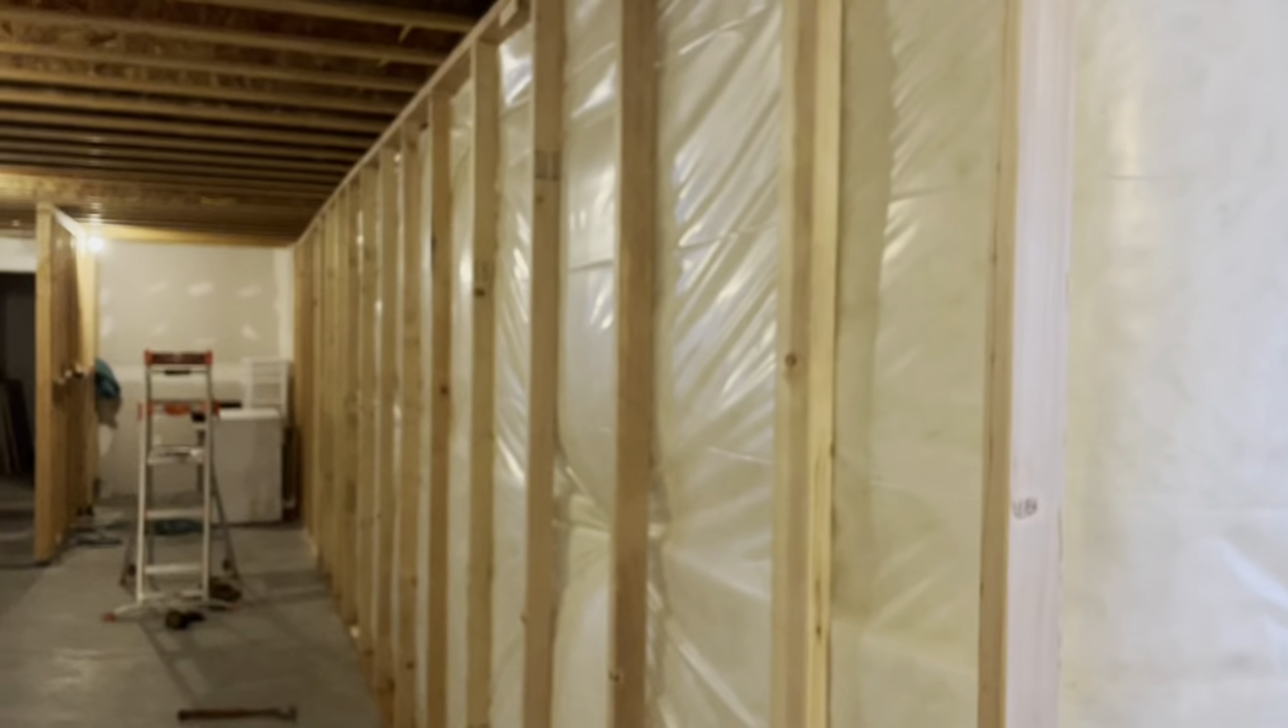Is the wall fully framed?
Yes.